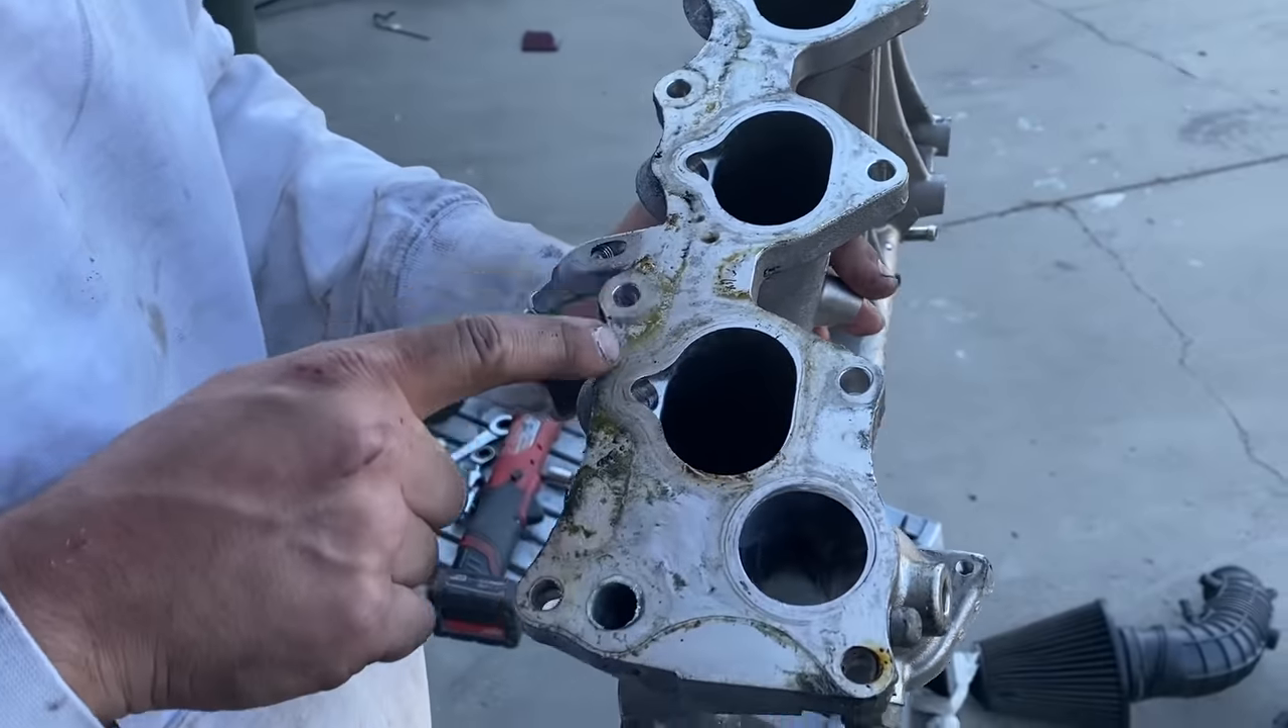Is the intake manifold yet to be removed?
No.